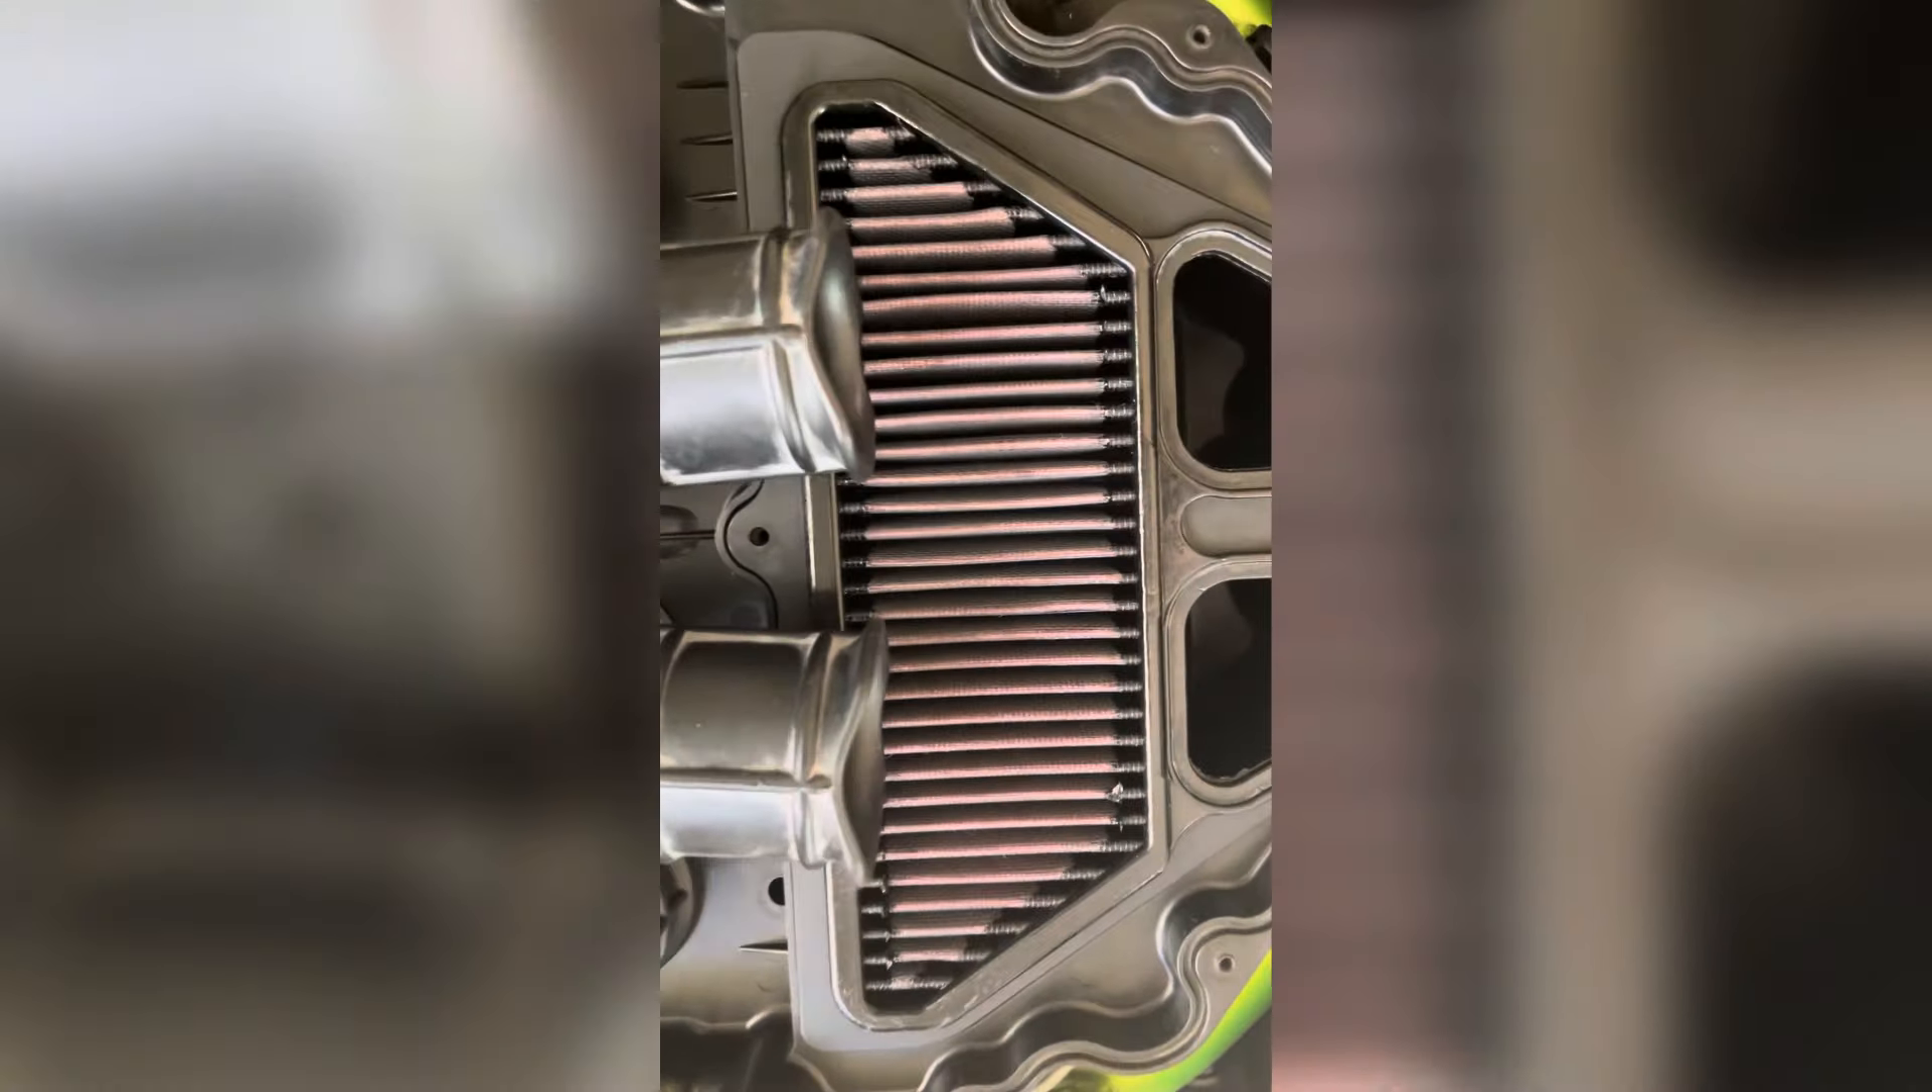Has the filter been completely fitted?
Yes.